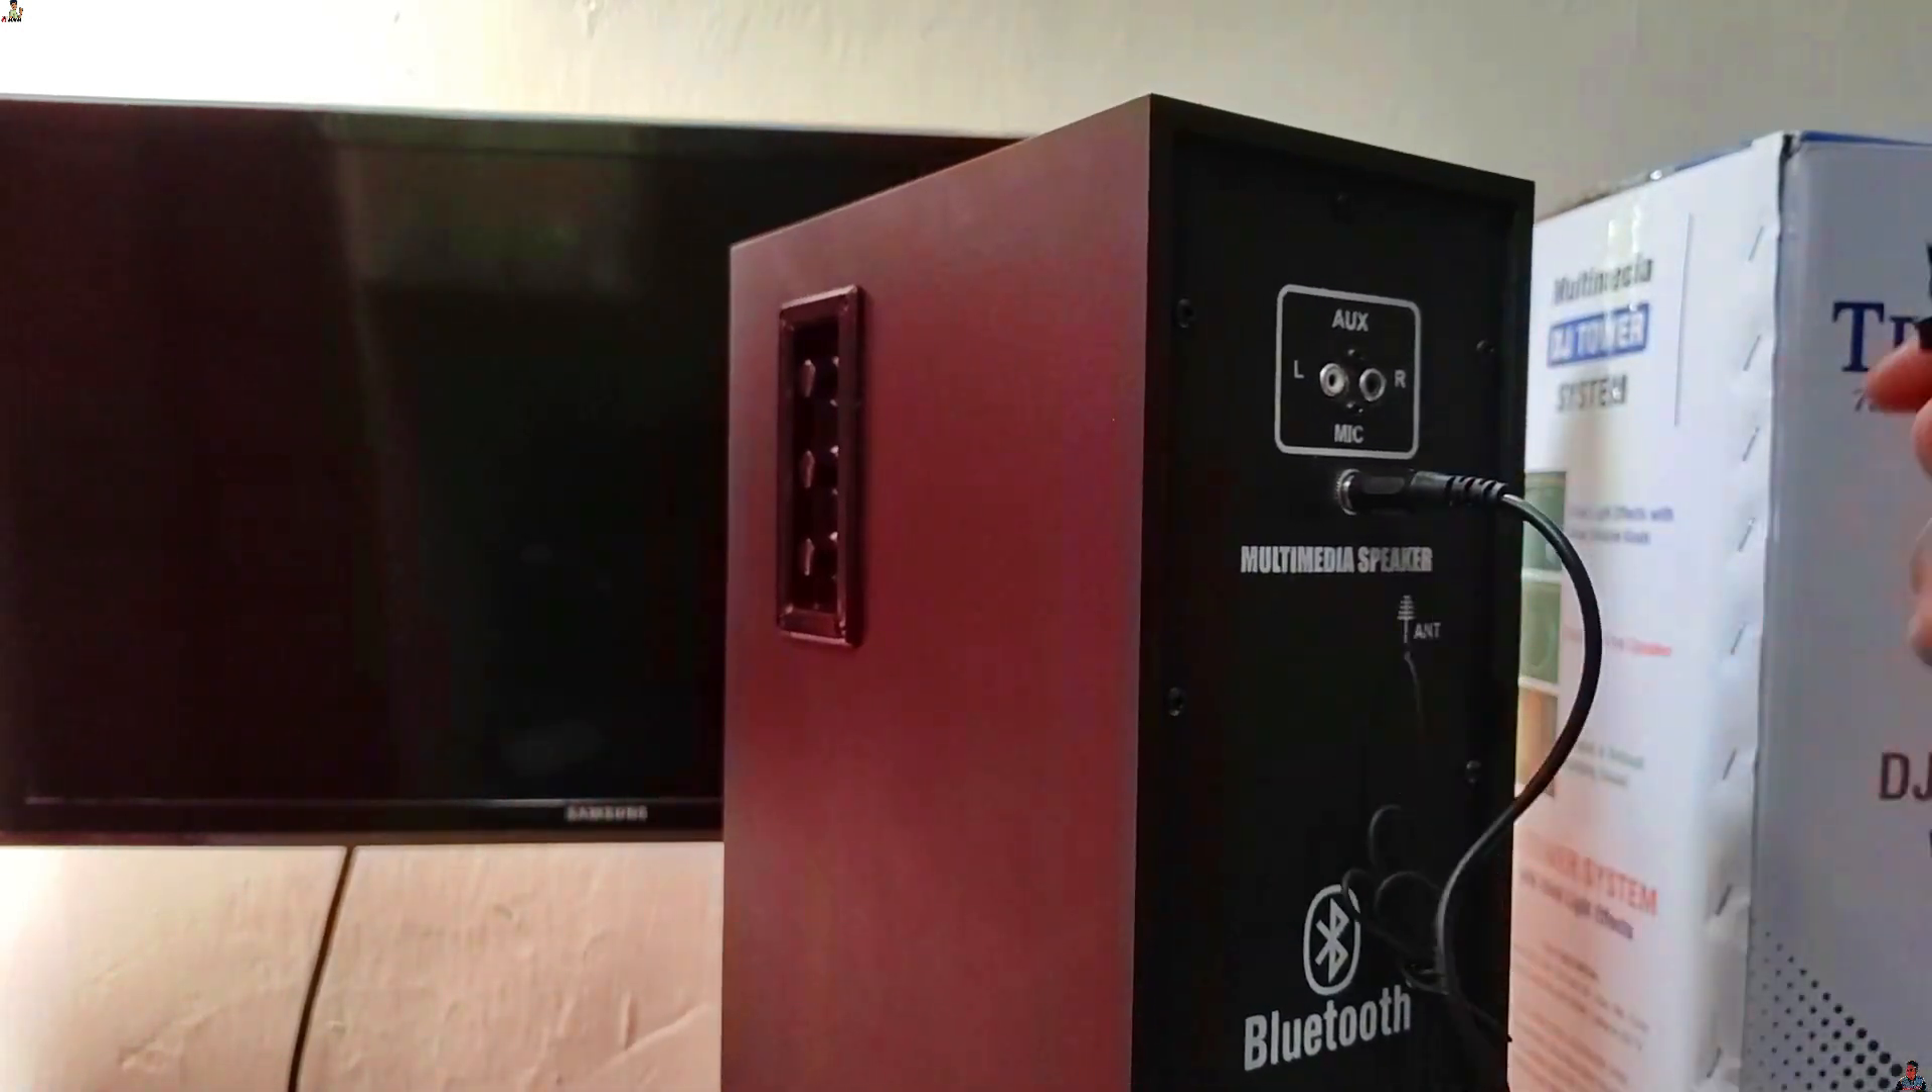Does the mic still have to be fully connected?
No.